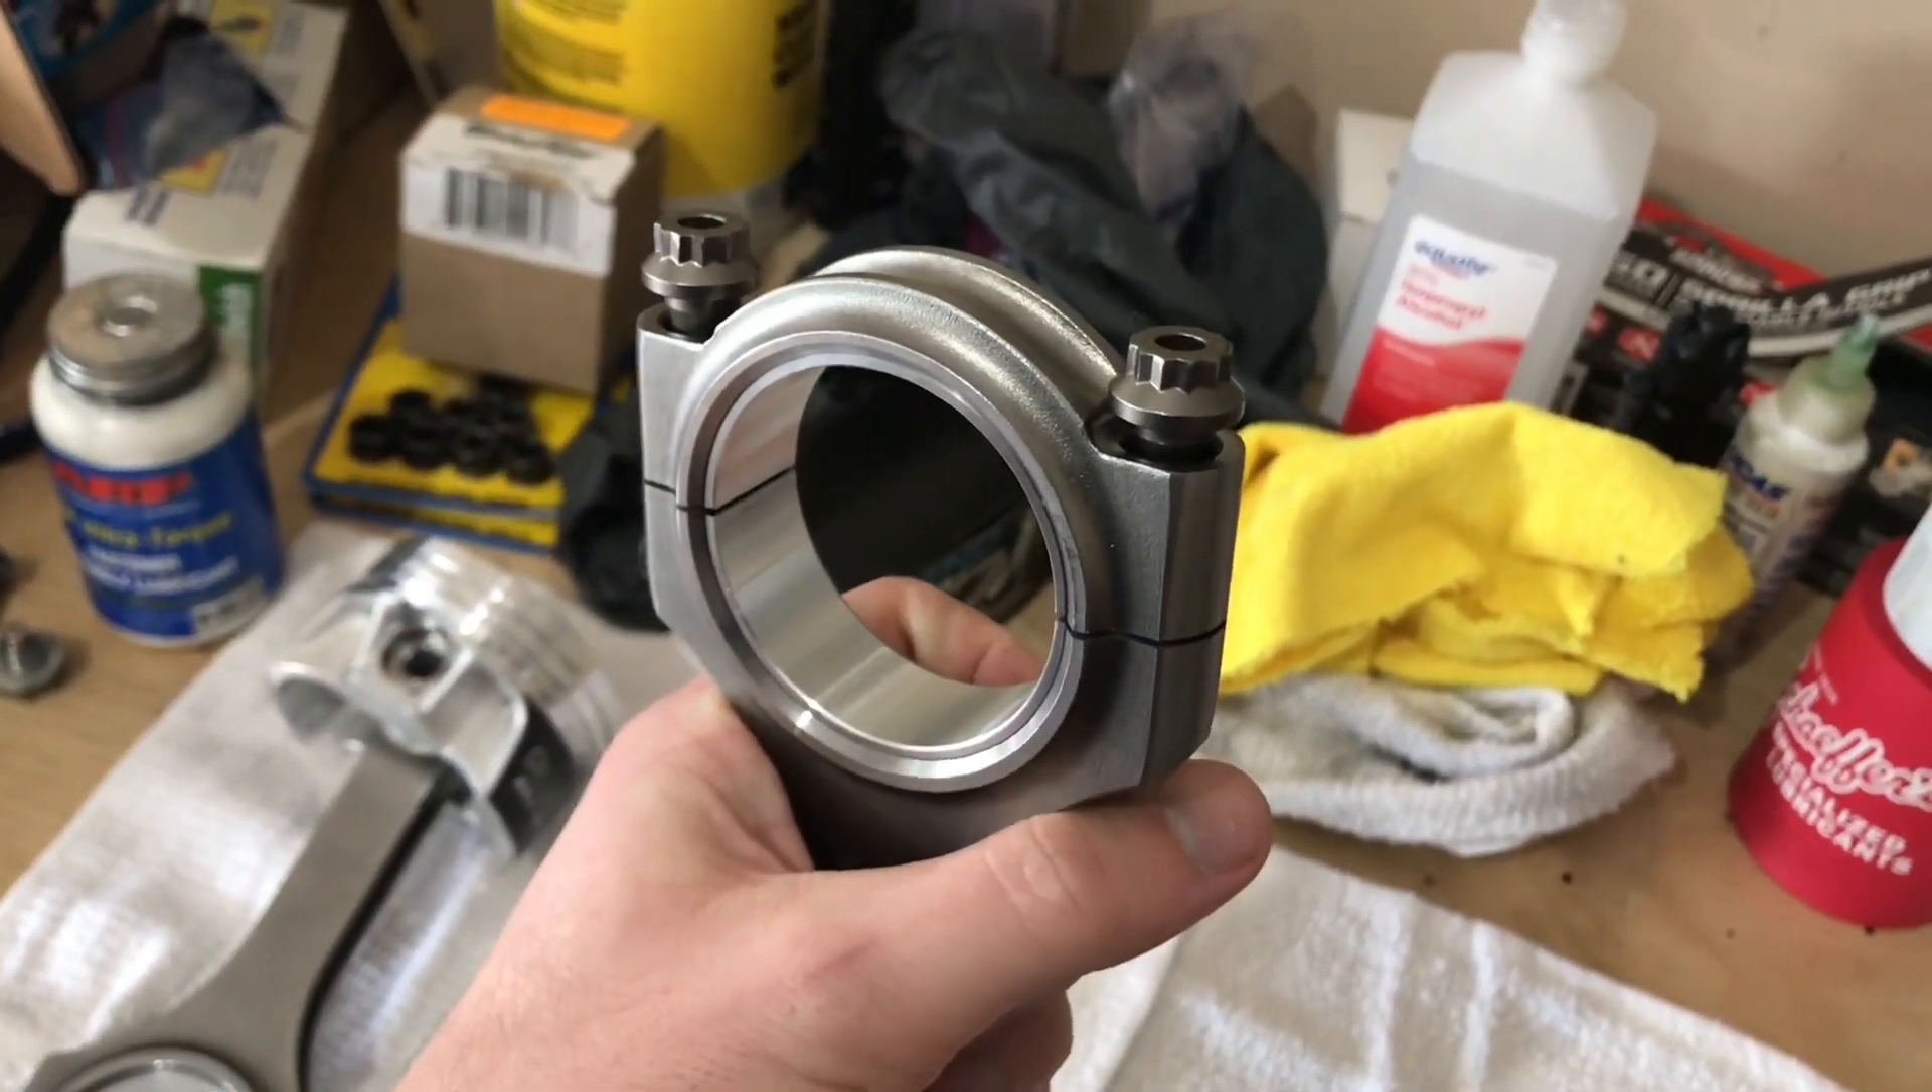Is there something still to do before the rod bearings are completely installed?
No.